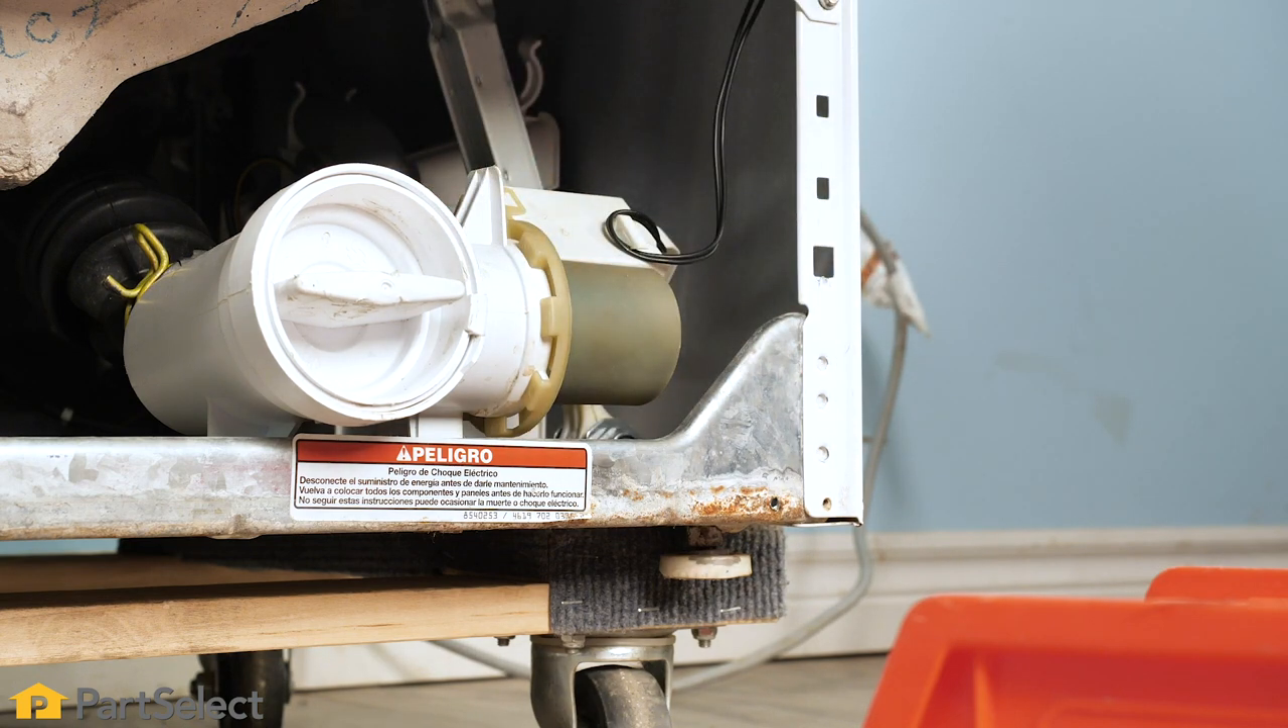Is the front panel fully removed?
Yes.